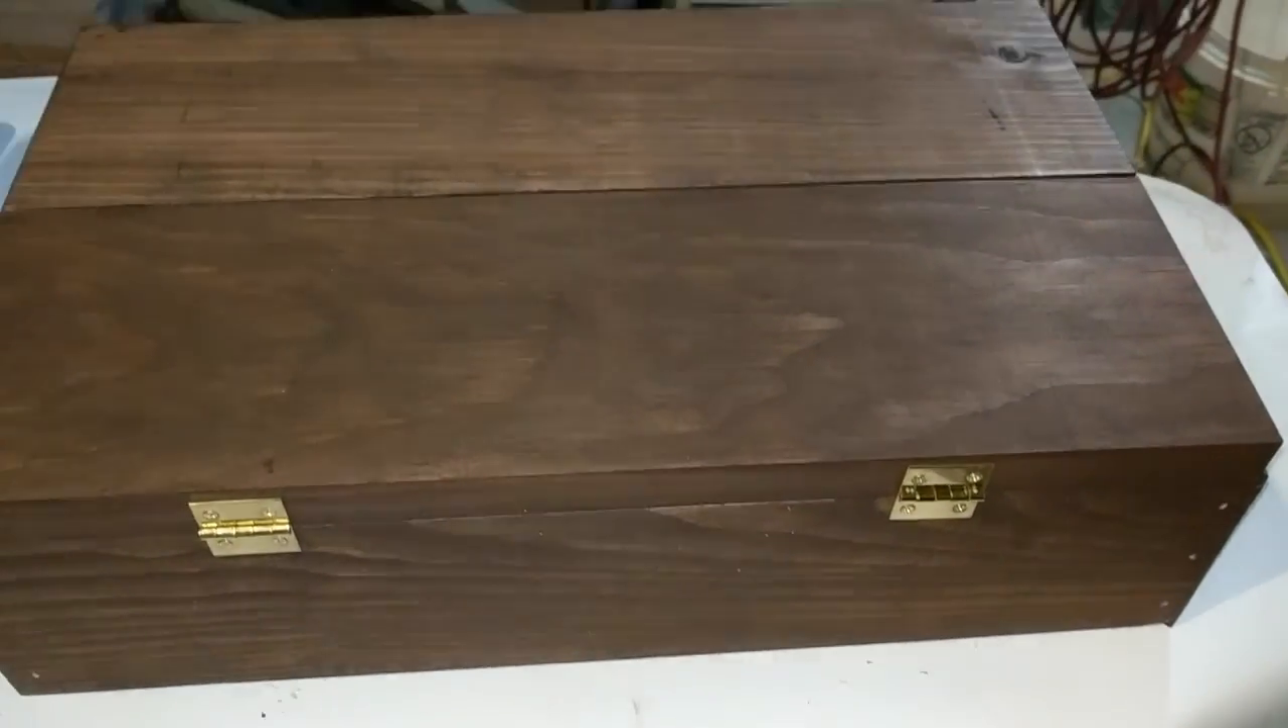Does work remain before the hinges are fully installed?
No.